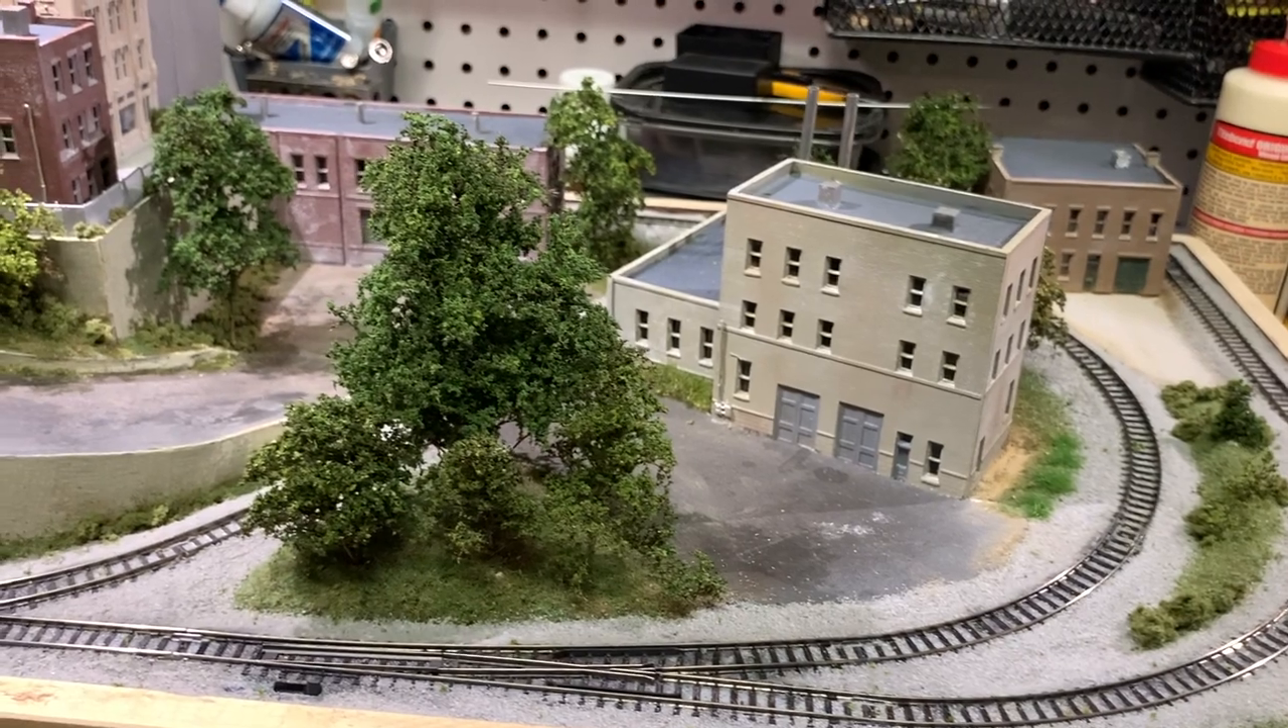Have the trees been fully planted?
Yes.